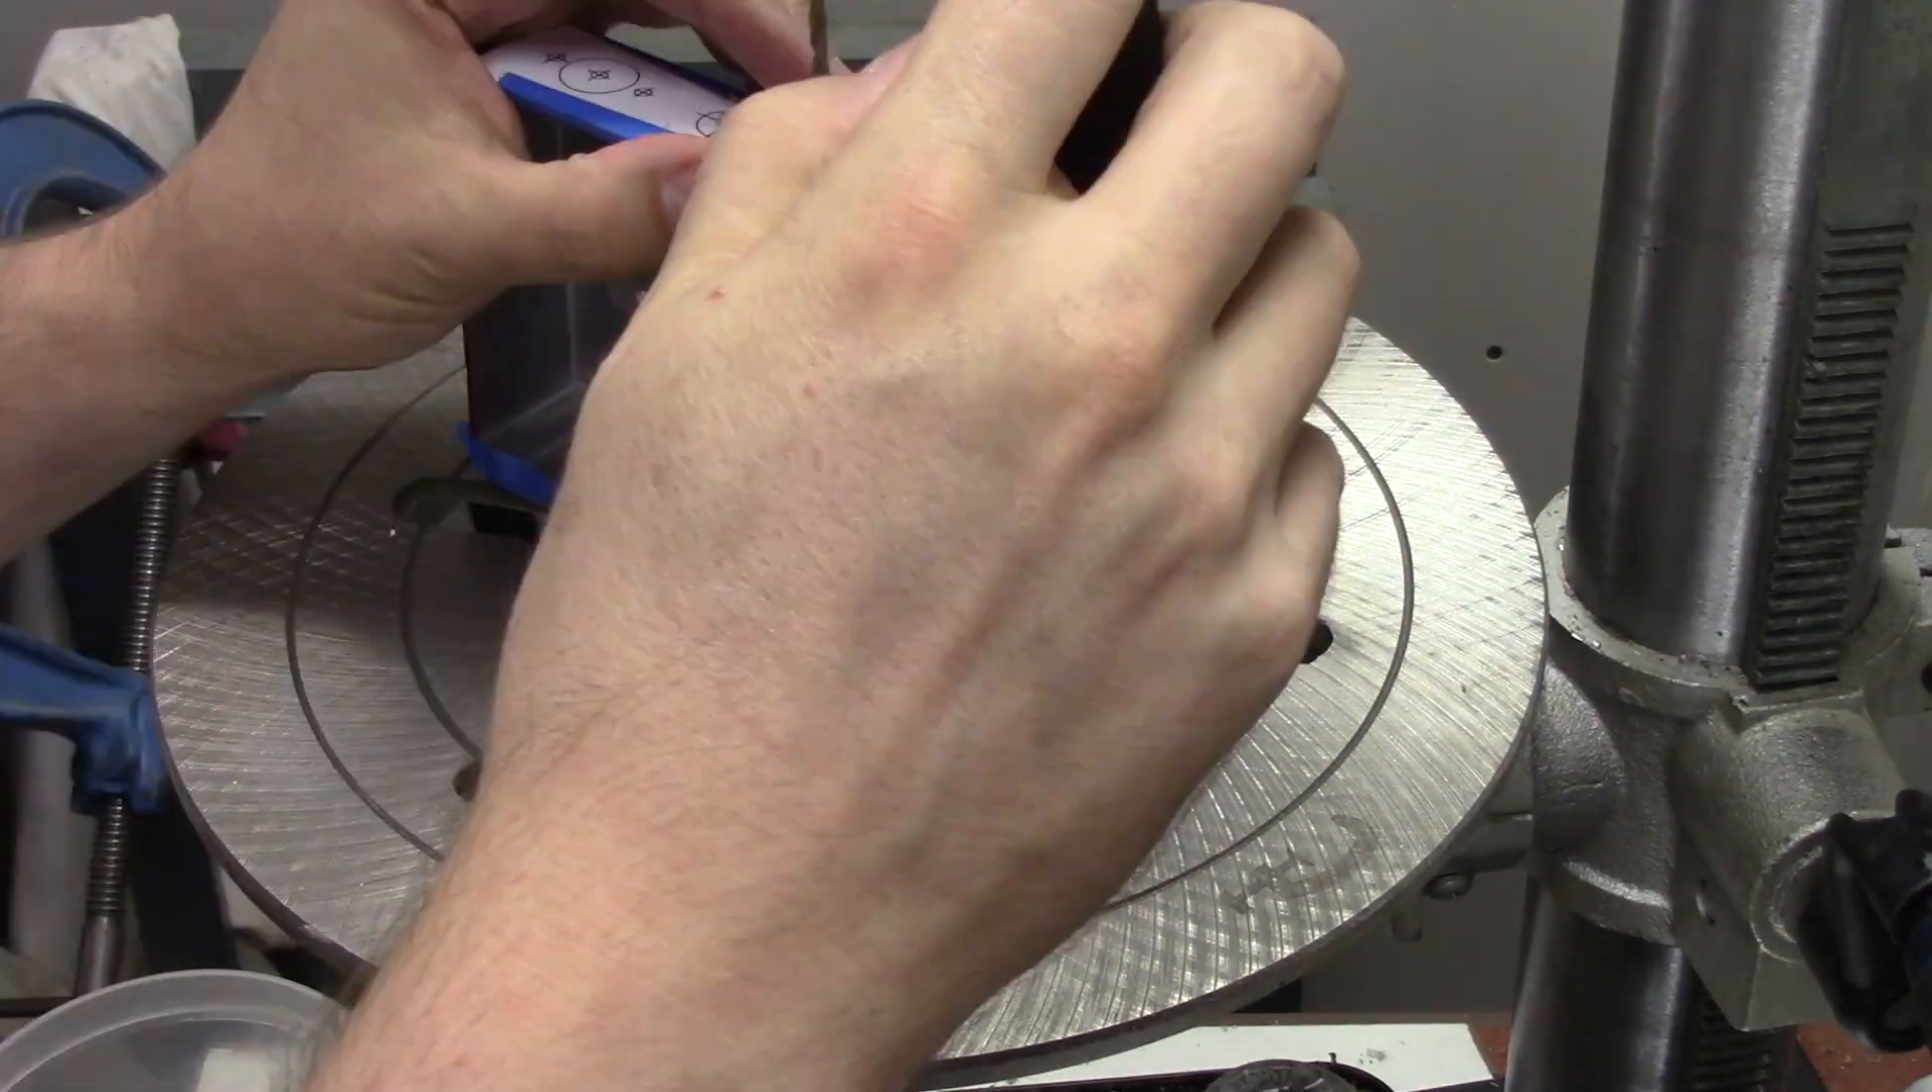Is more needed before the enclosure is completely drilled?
Yes.